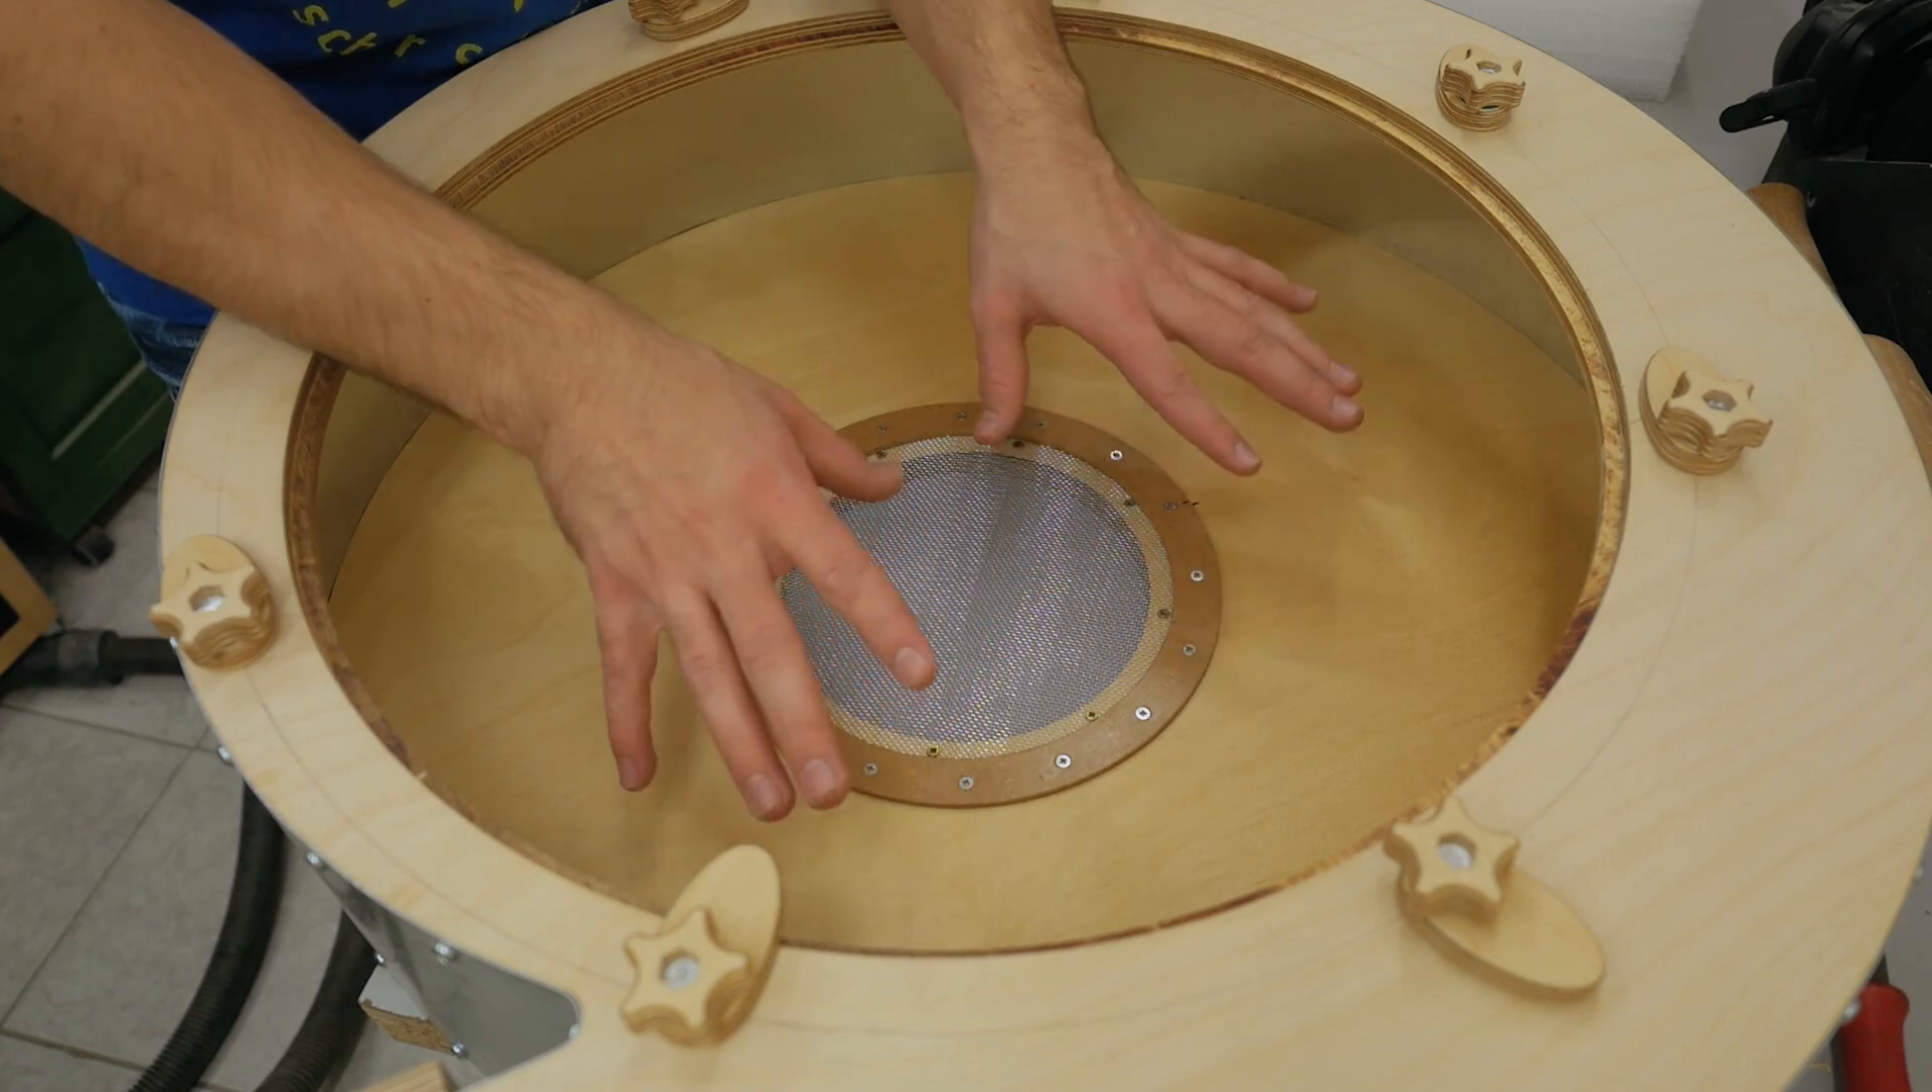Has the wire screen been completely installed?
Yes.